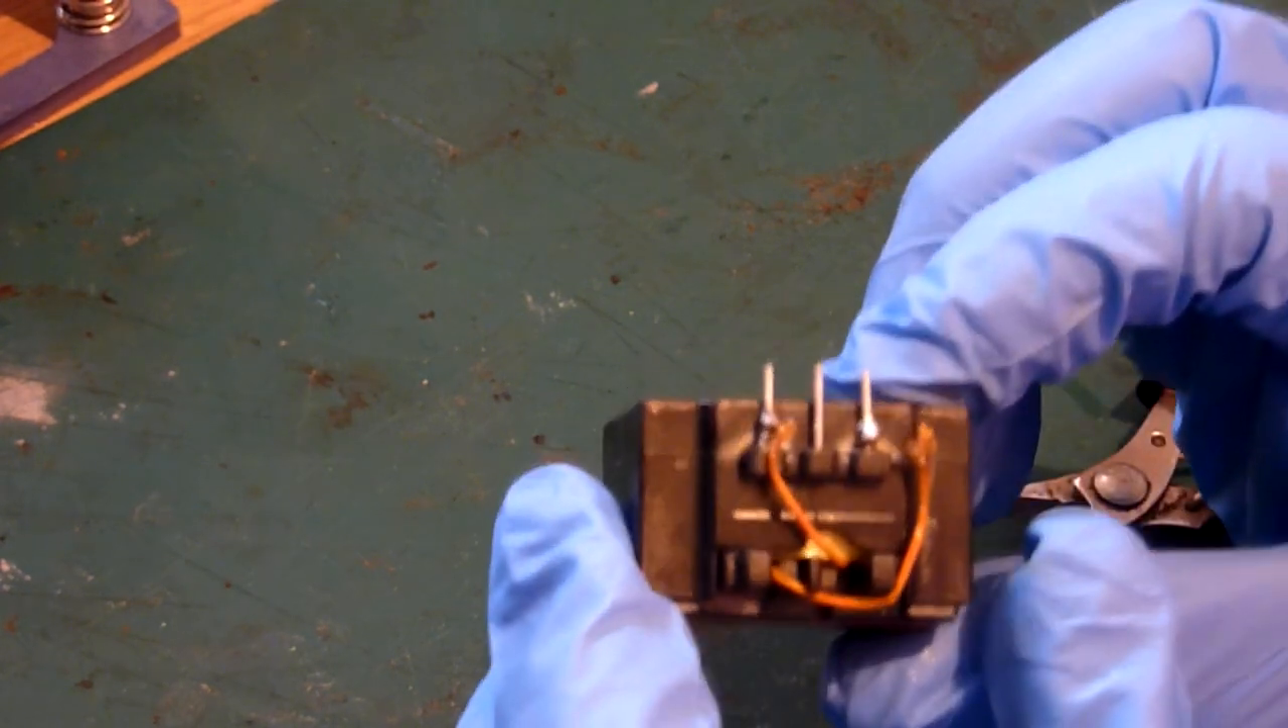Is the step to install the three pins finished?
Yes.